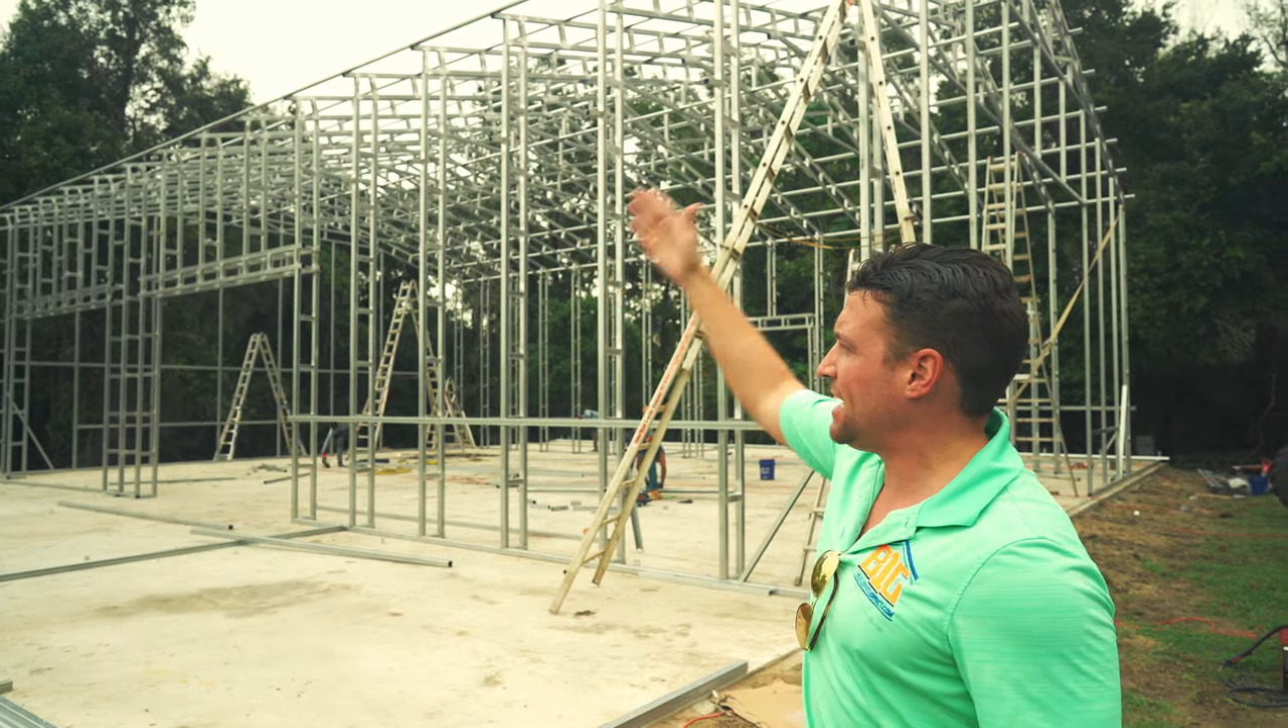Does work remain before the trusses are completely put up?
No.